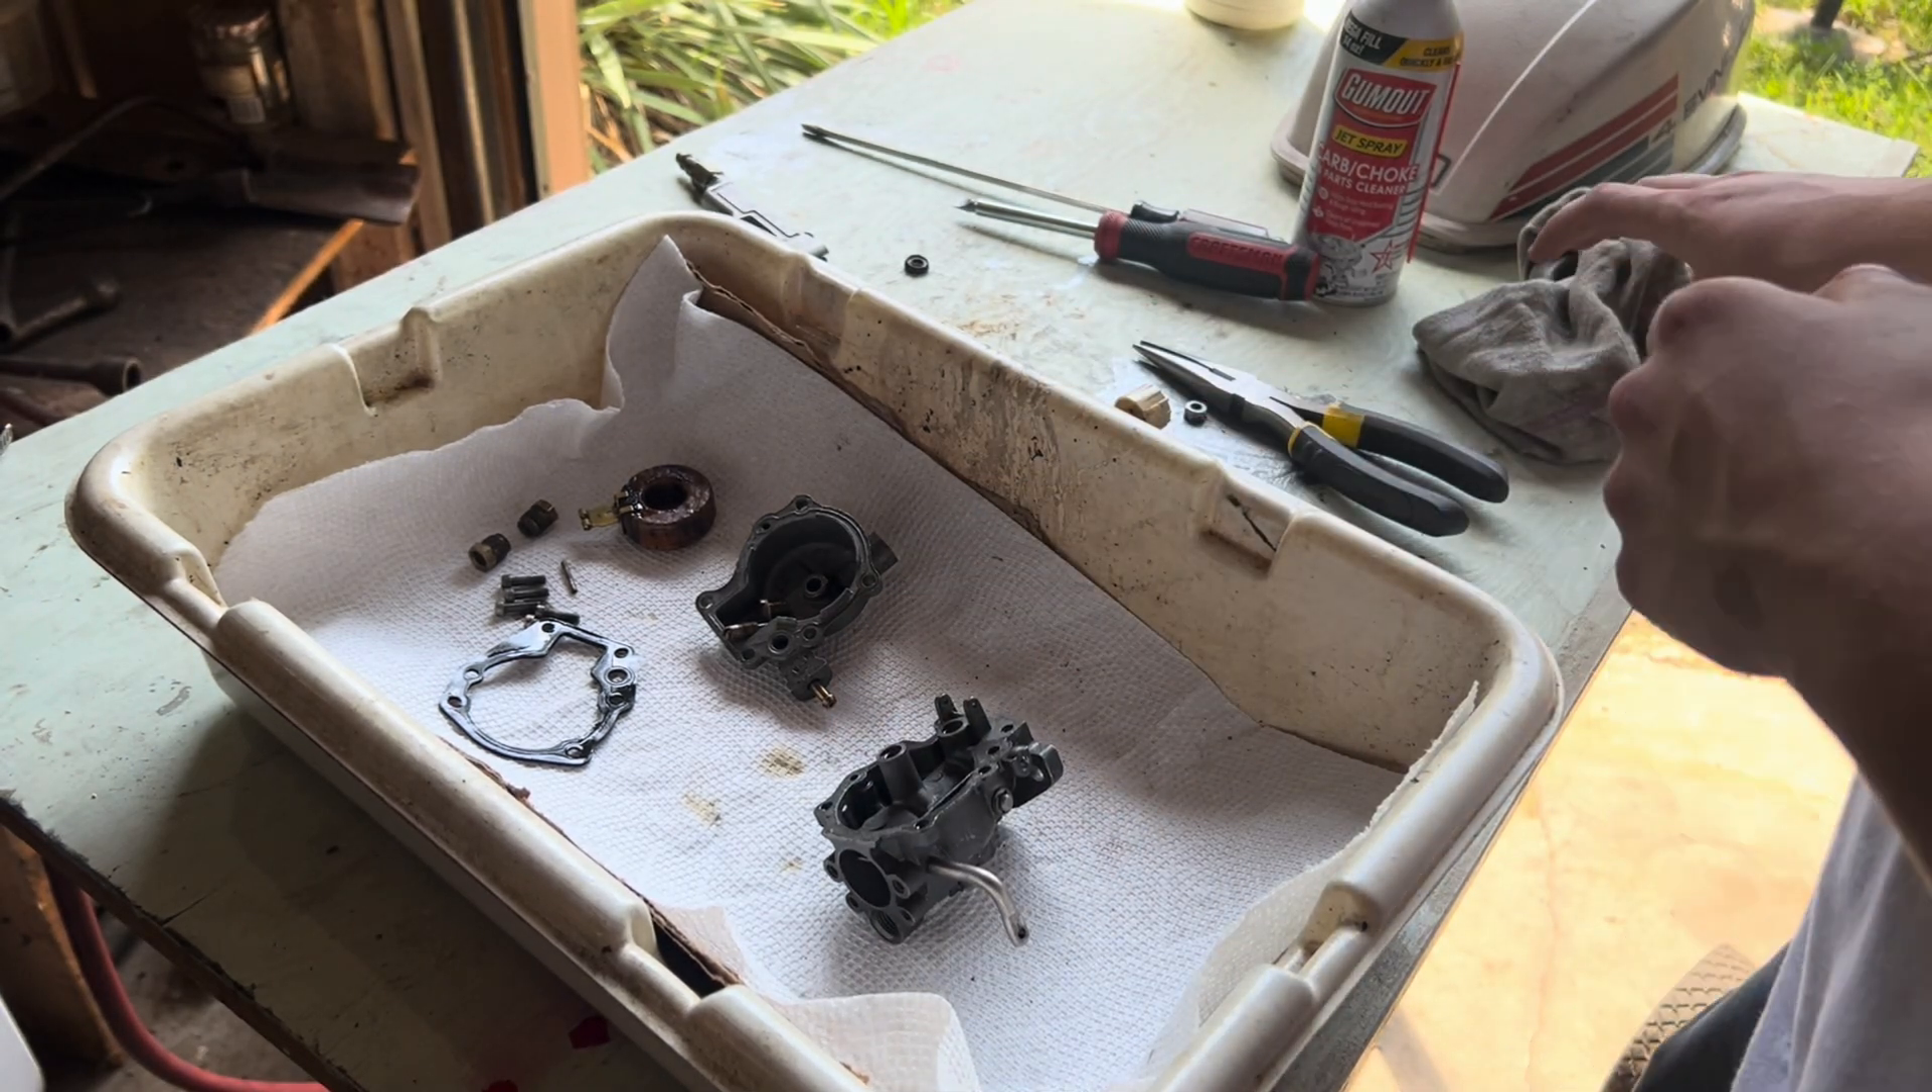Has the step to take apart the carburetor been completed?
Yes.